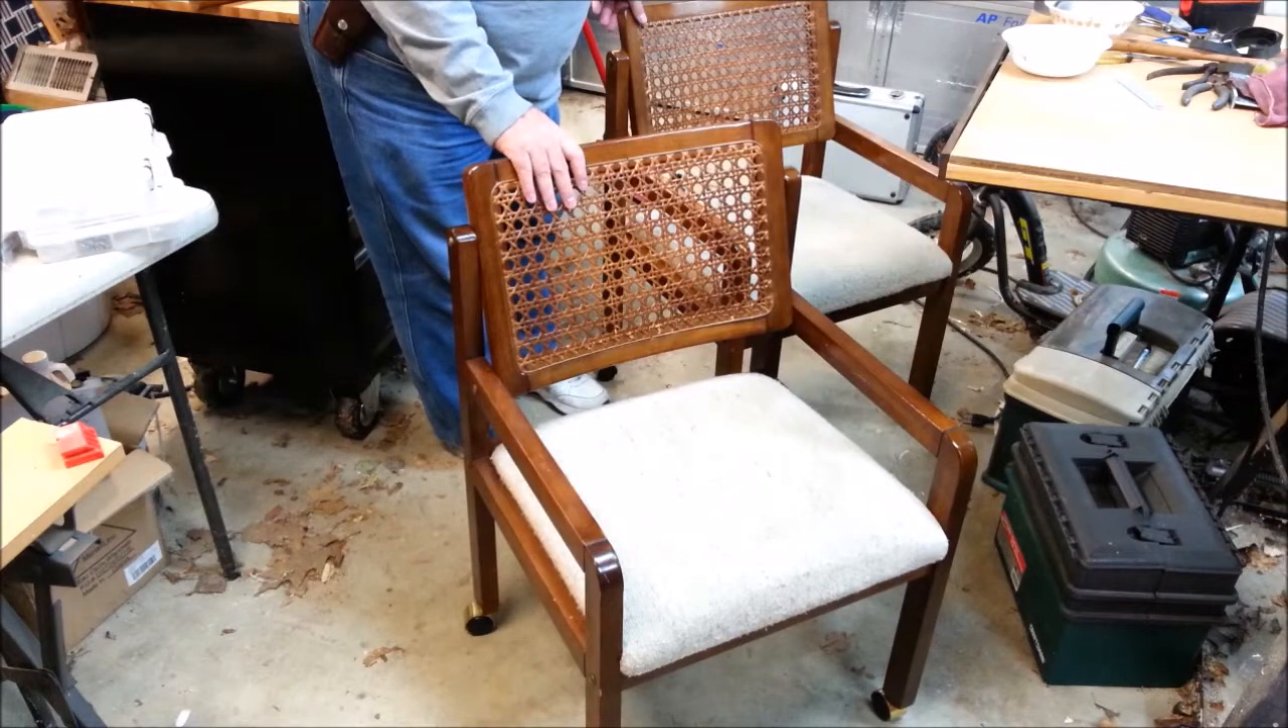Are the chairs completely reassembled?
Yes.